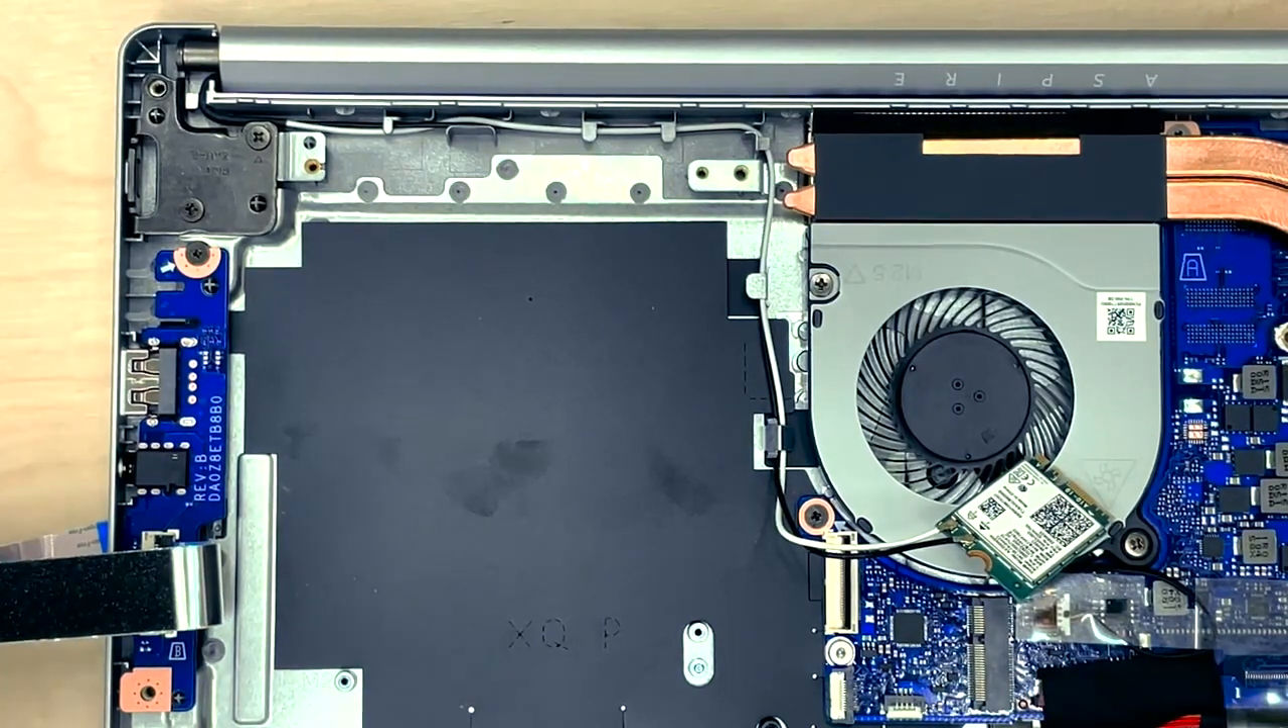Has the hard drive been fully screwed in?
No.